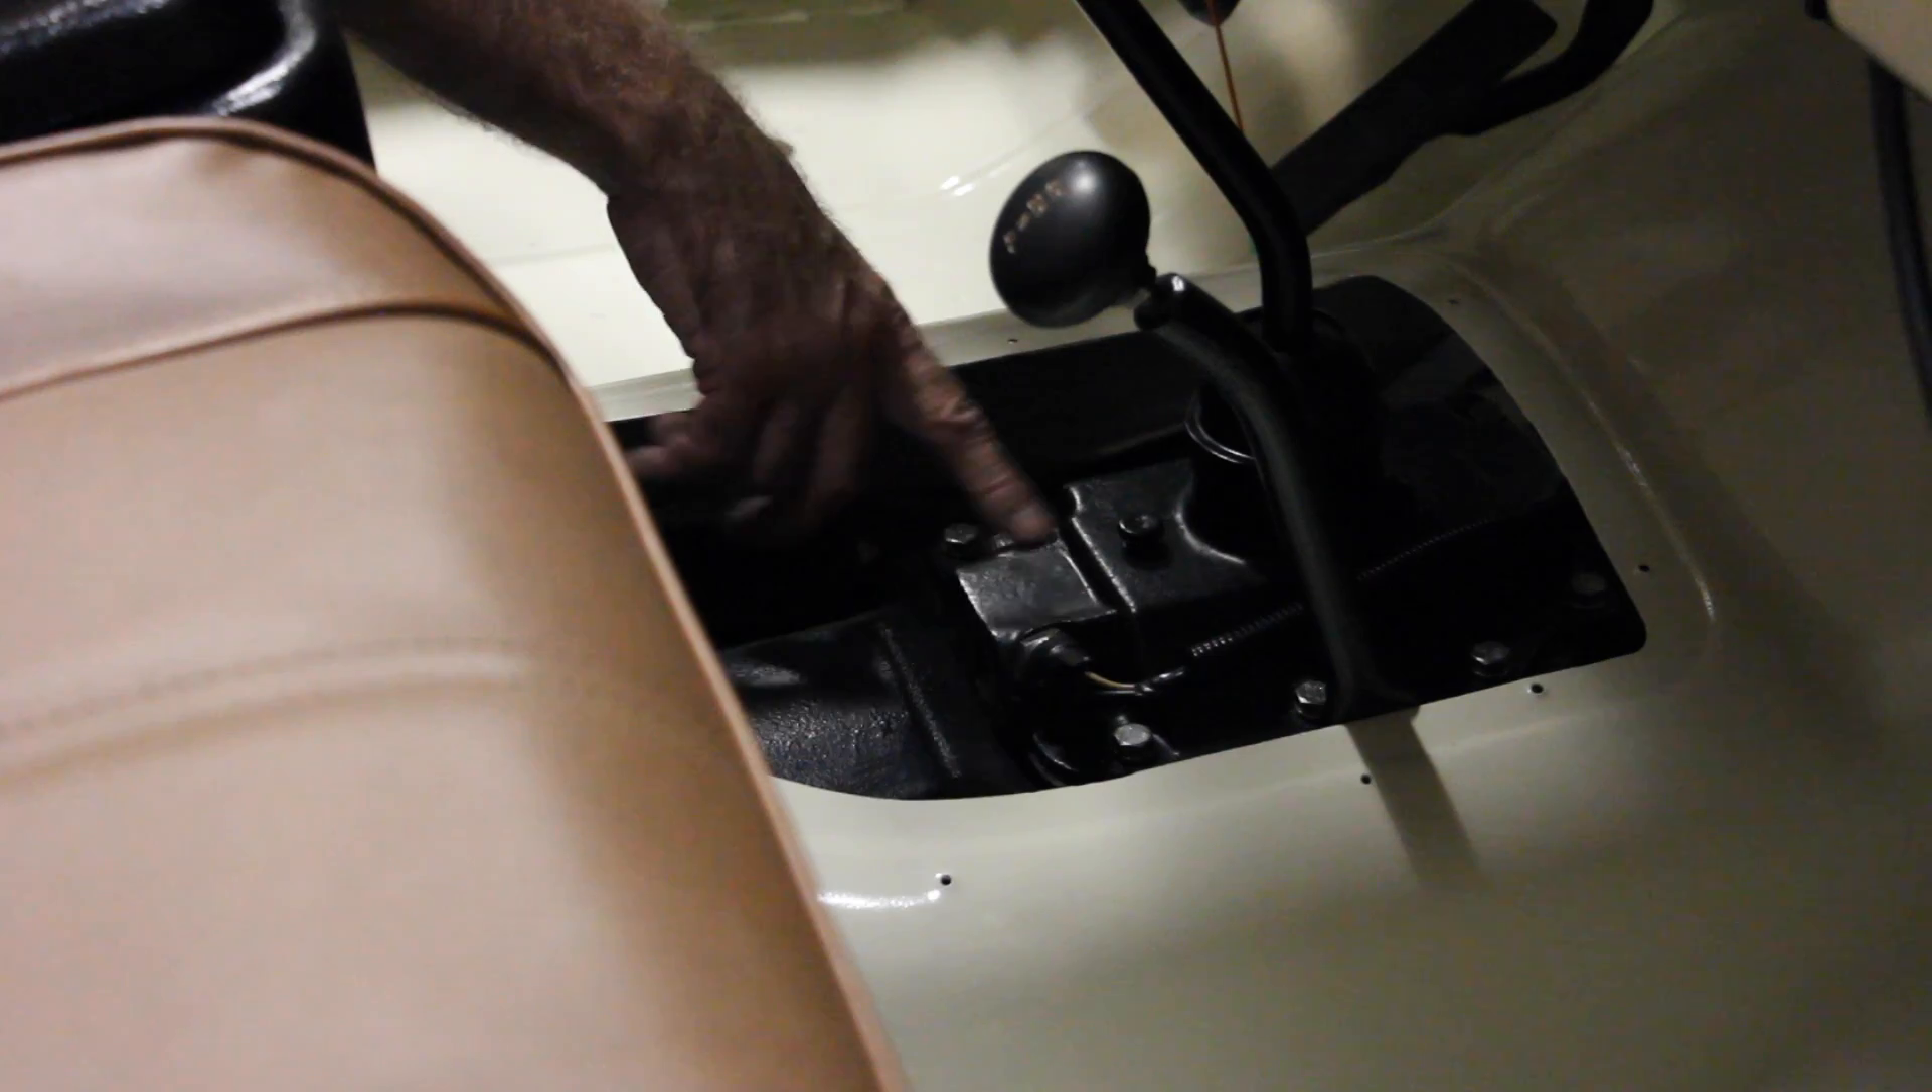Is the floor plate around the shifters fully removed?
Yes.